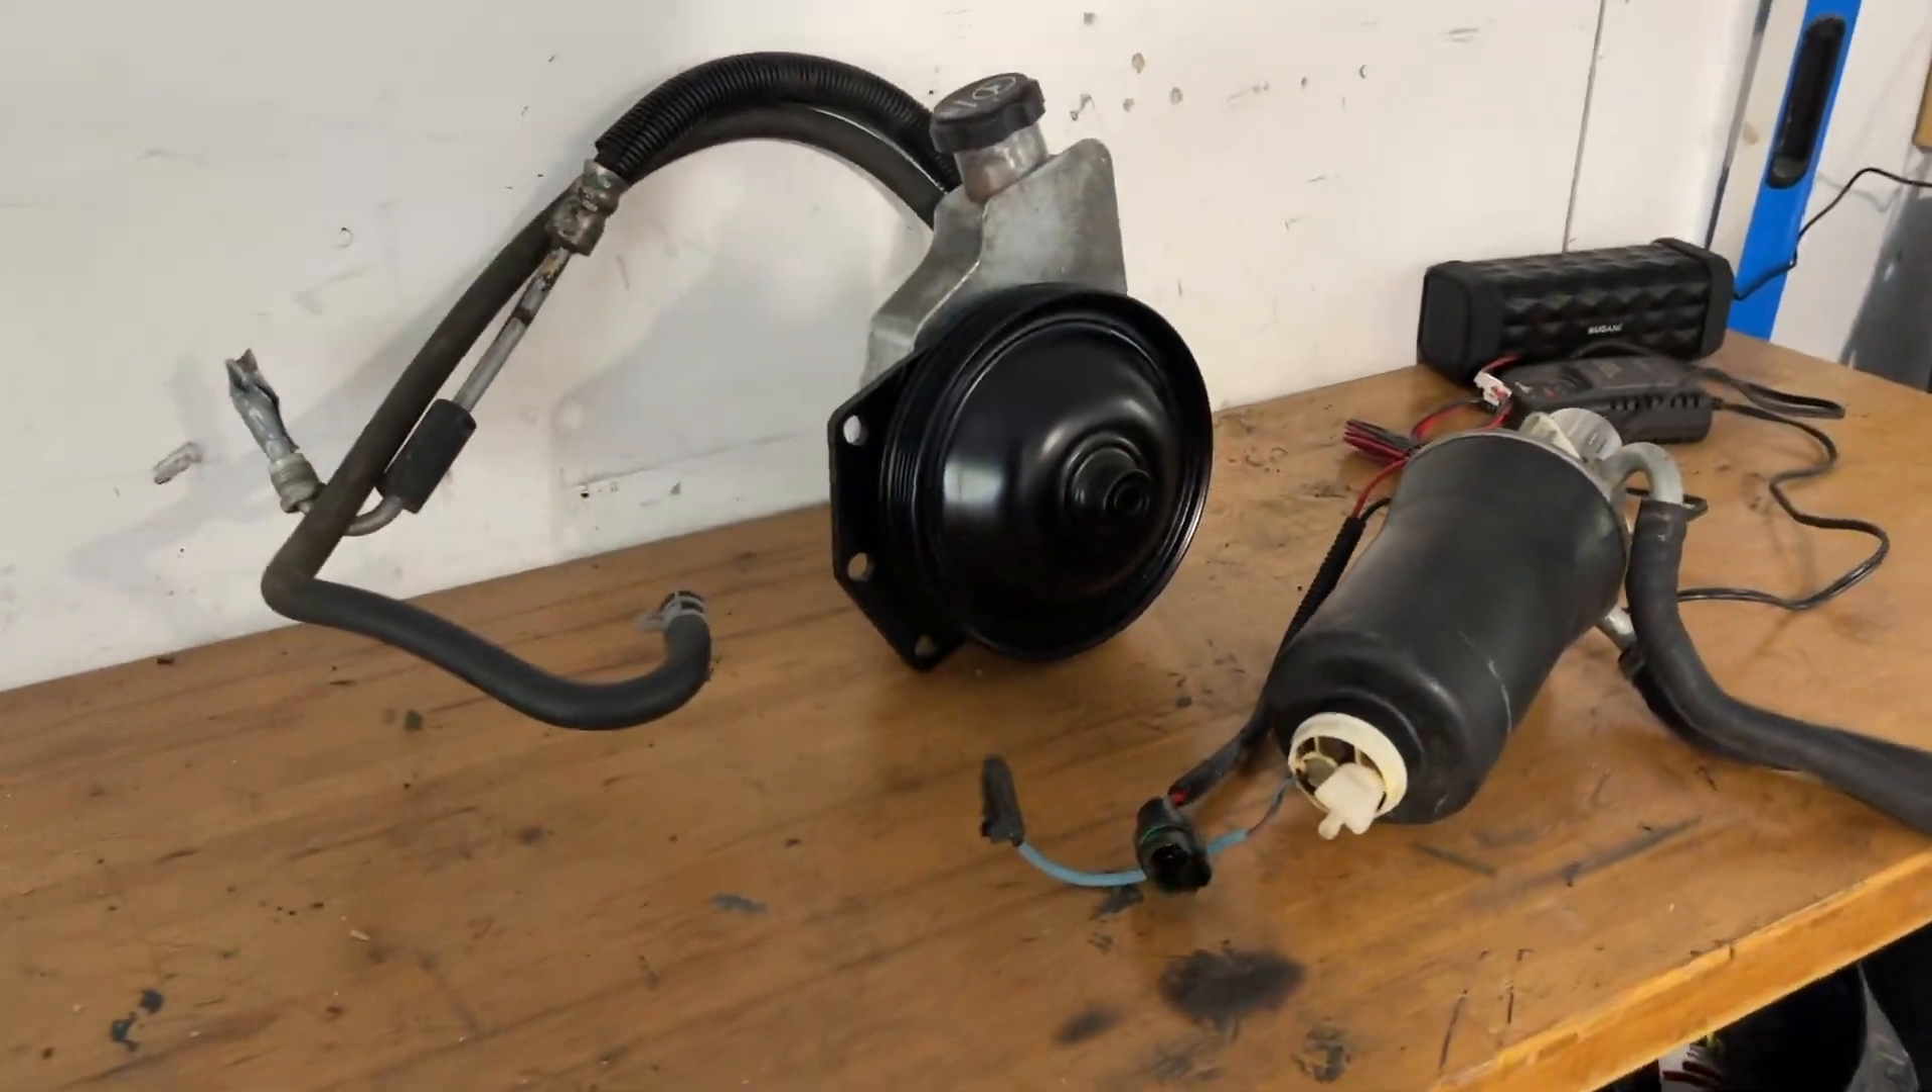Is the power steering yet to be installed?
Yes.